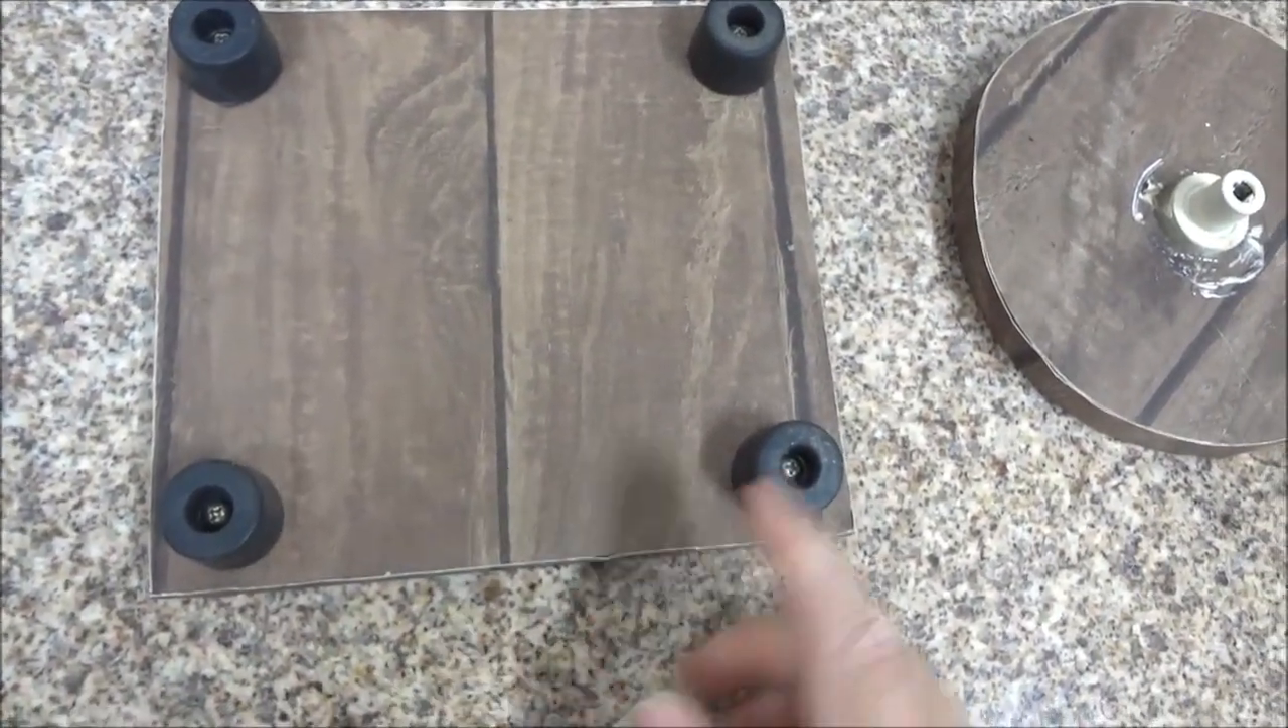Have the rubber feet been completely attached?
Yes.